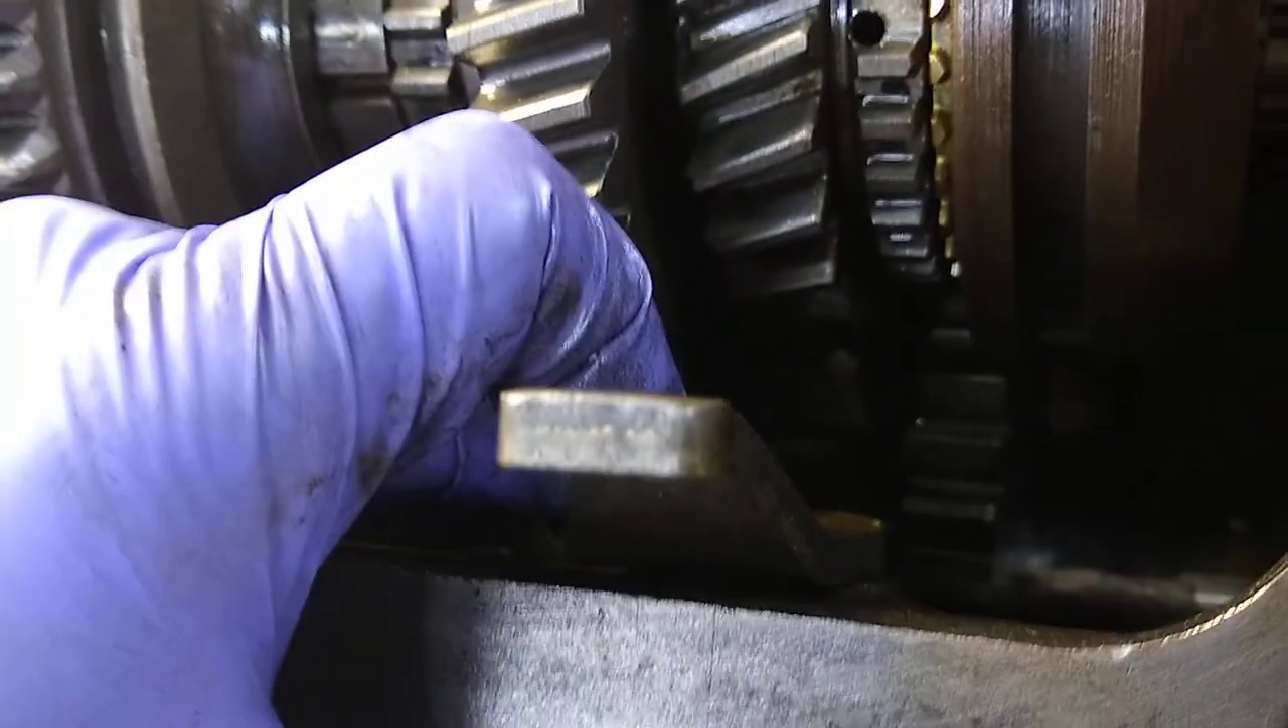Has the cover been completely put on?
No.